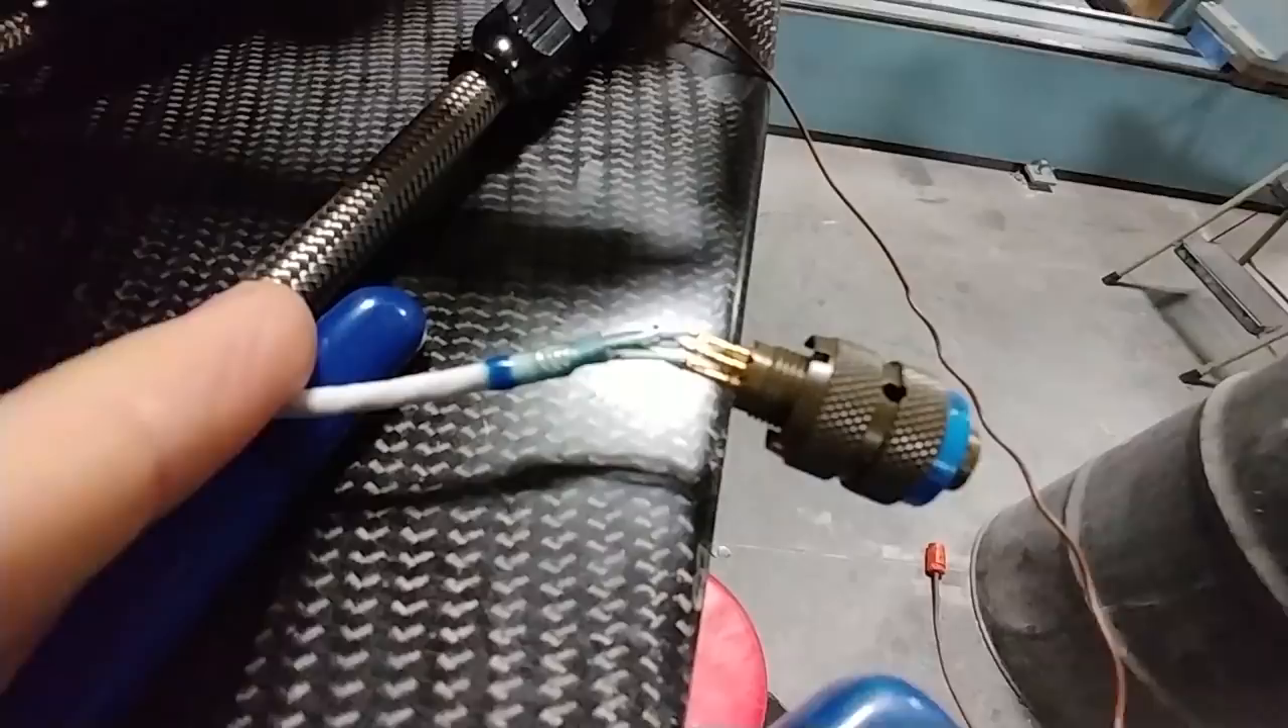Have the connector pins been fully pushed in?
No.